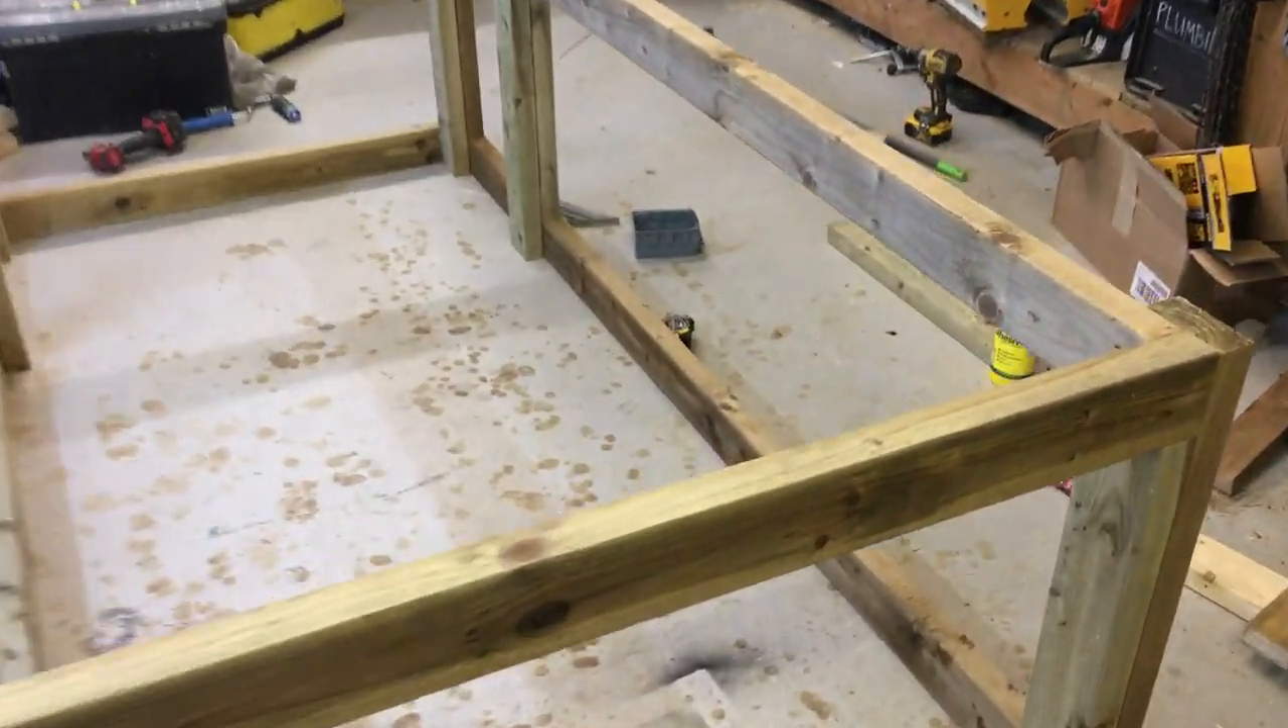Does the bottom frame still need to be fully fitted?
No.